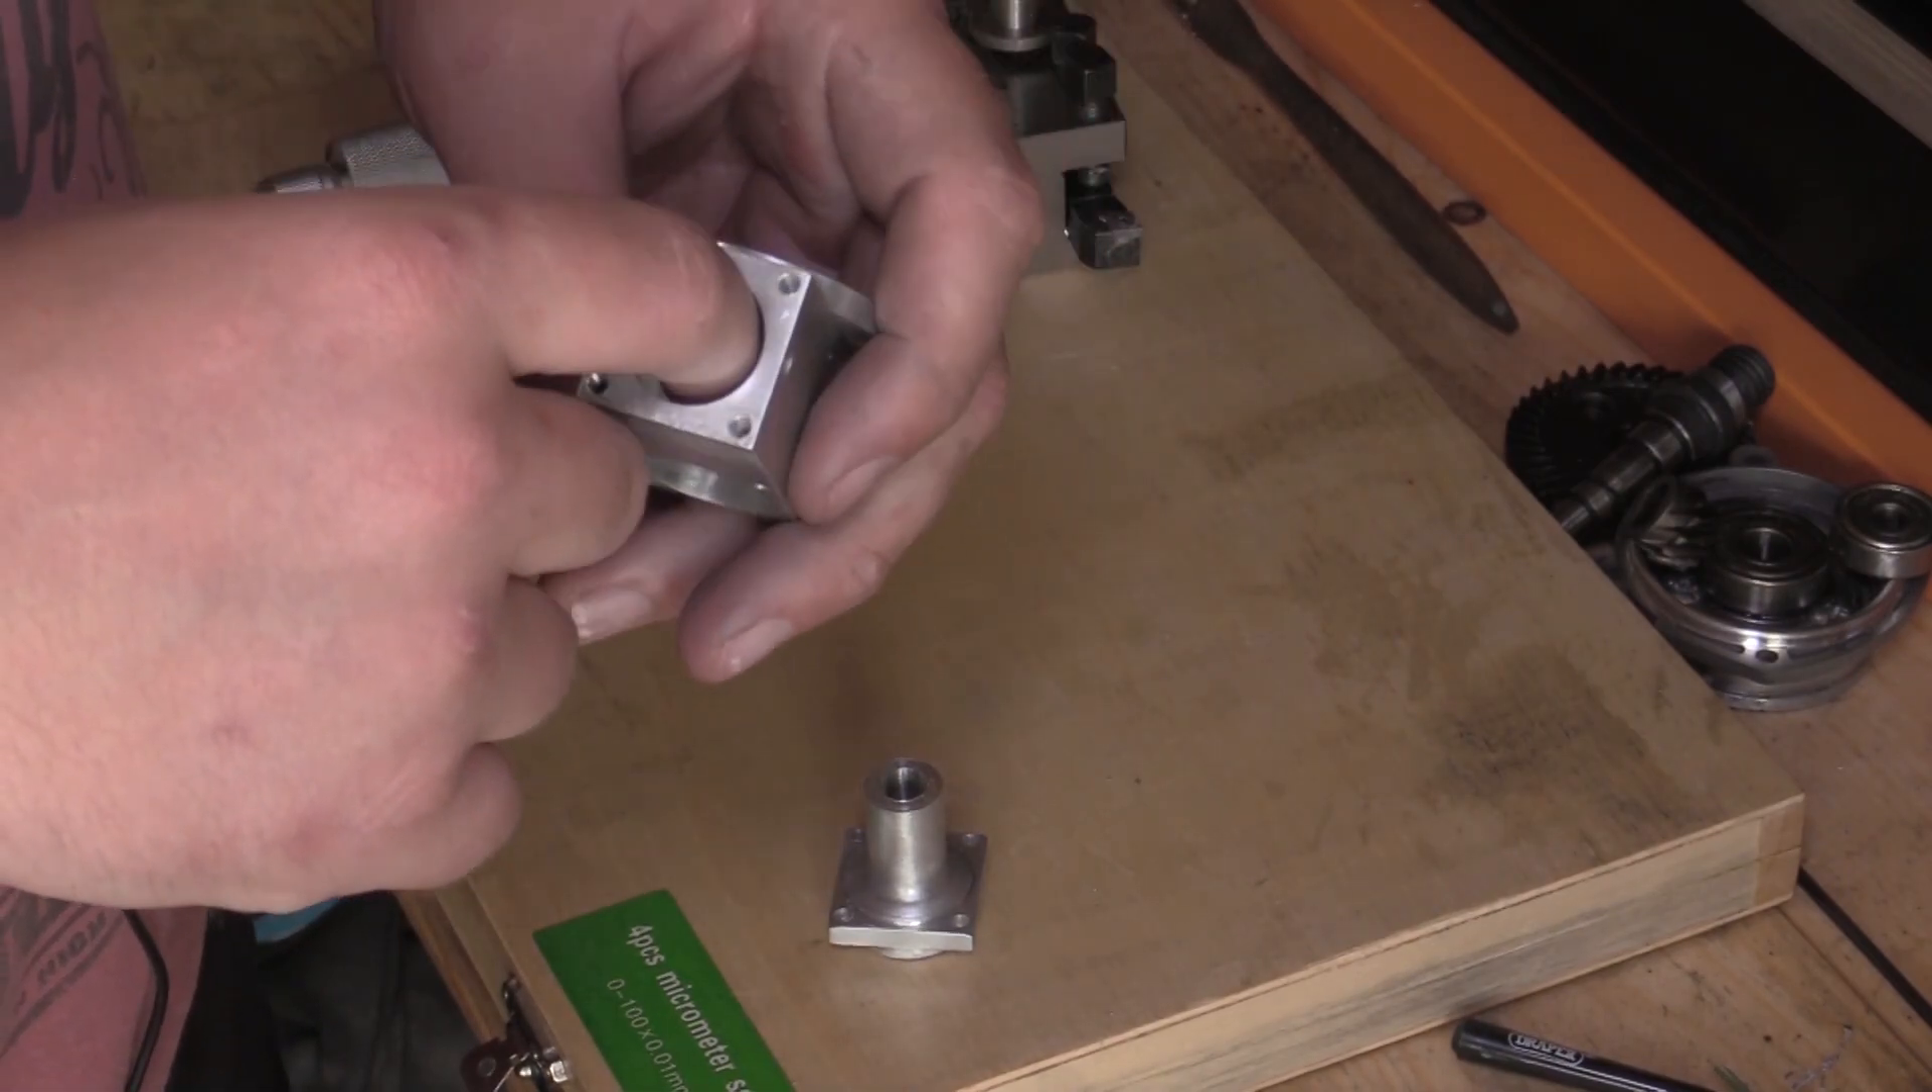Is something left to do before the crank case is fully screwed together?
Yes.